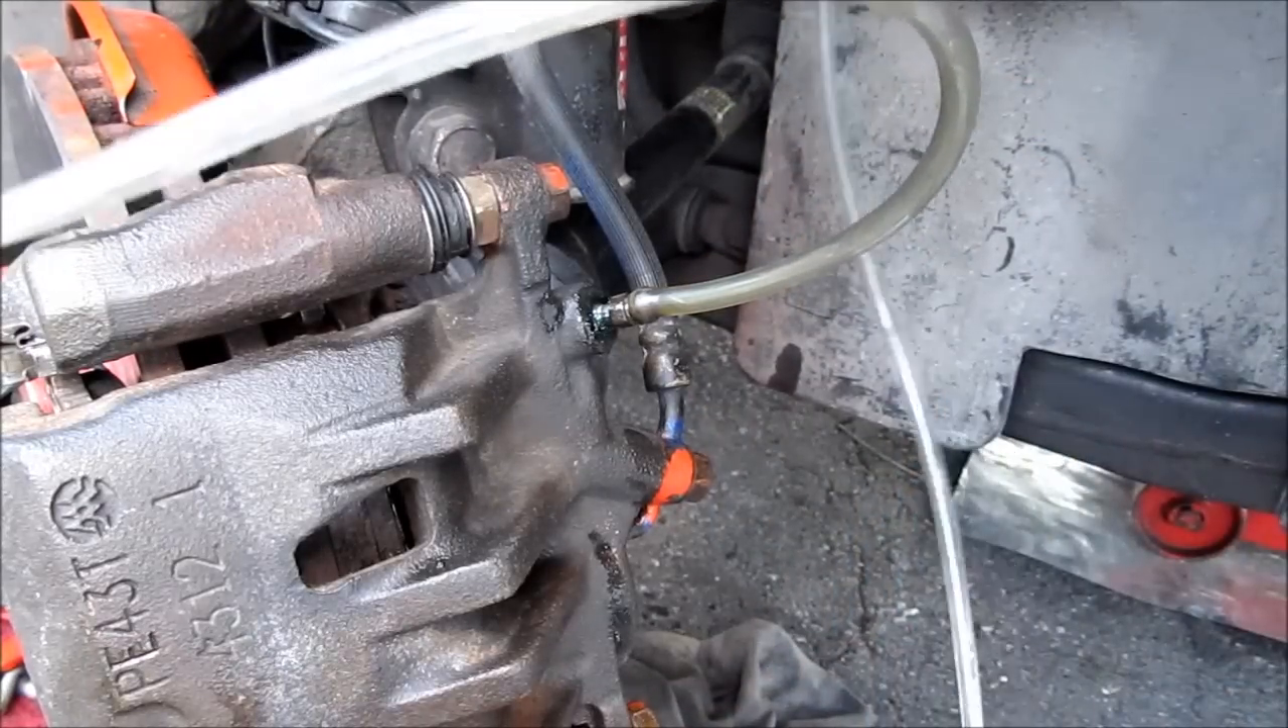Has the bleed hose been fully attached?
Yes.